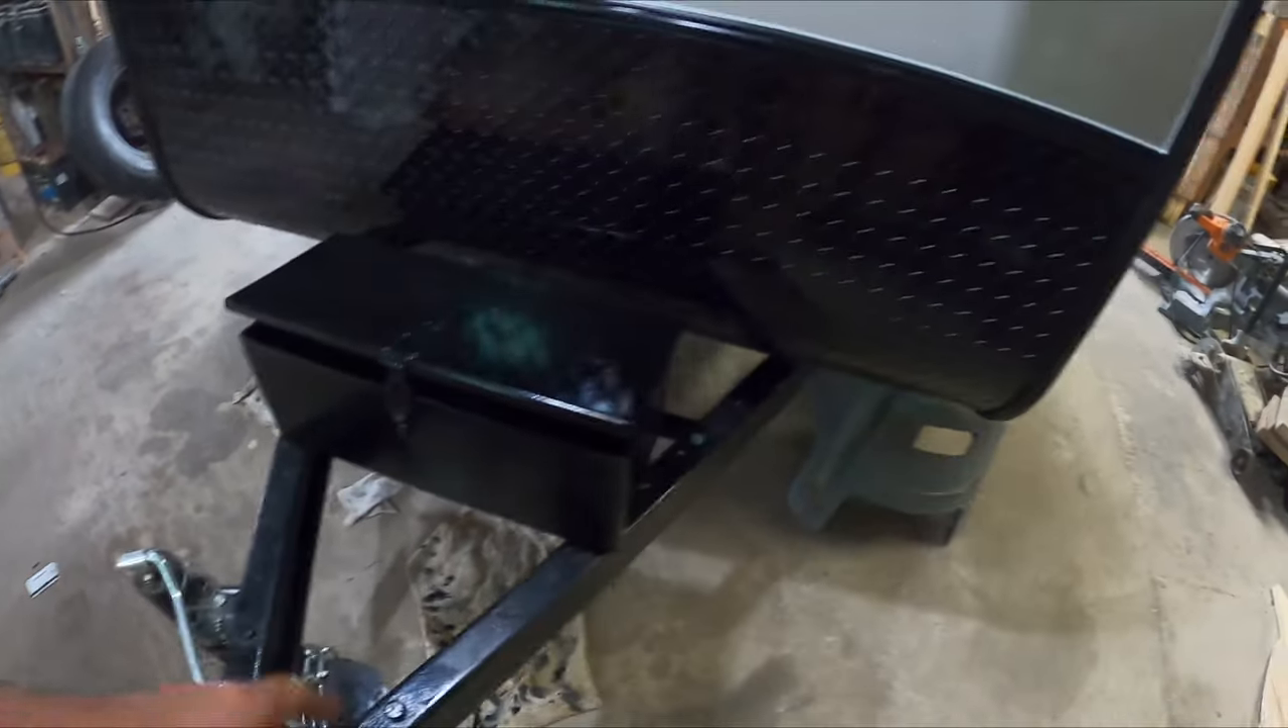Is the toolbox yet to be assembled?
No.